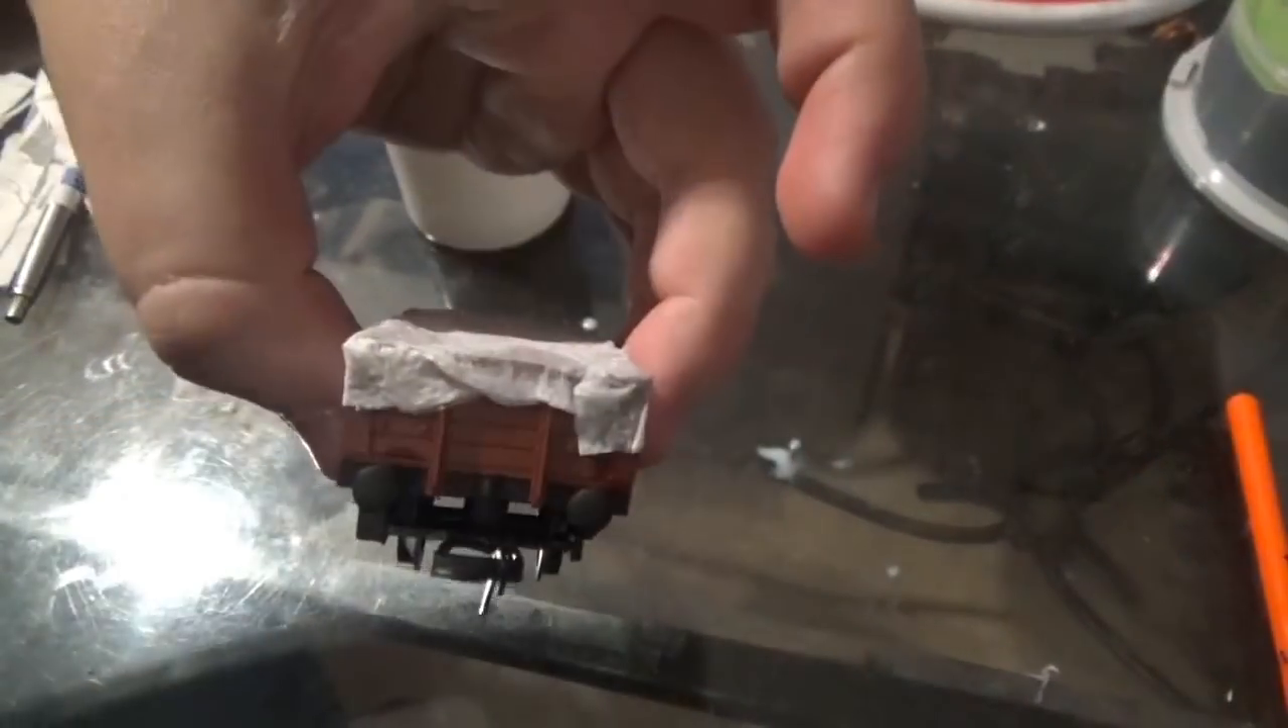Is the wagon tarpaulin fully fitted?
Yes.